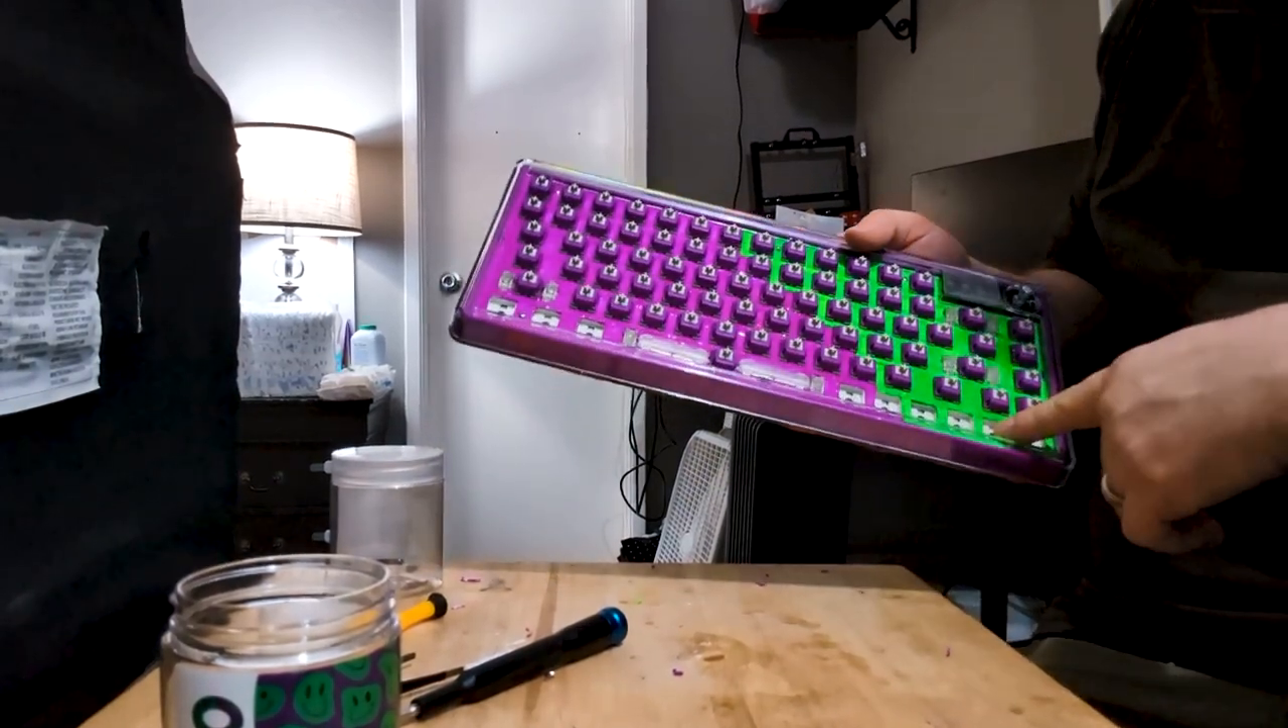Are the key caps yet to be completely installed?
Yes.